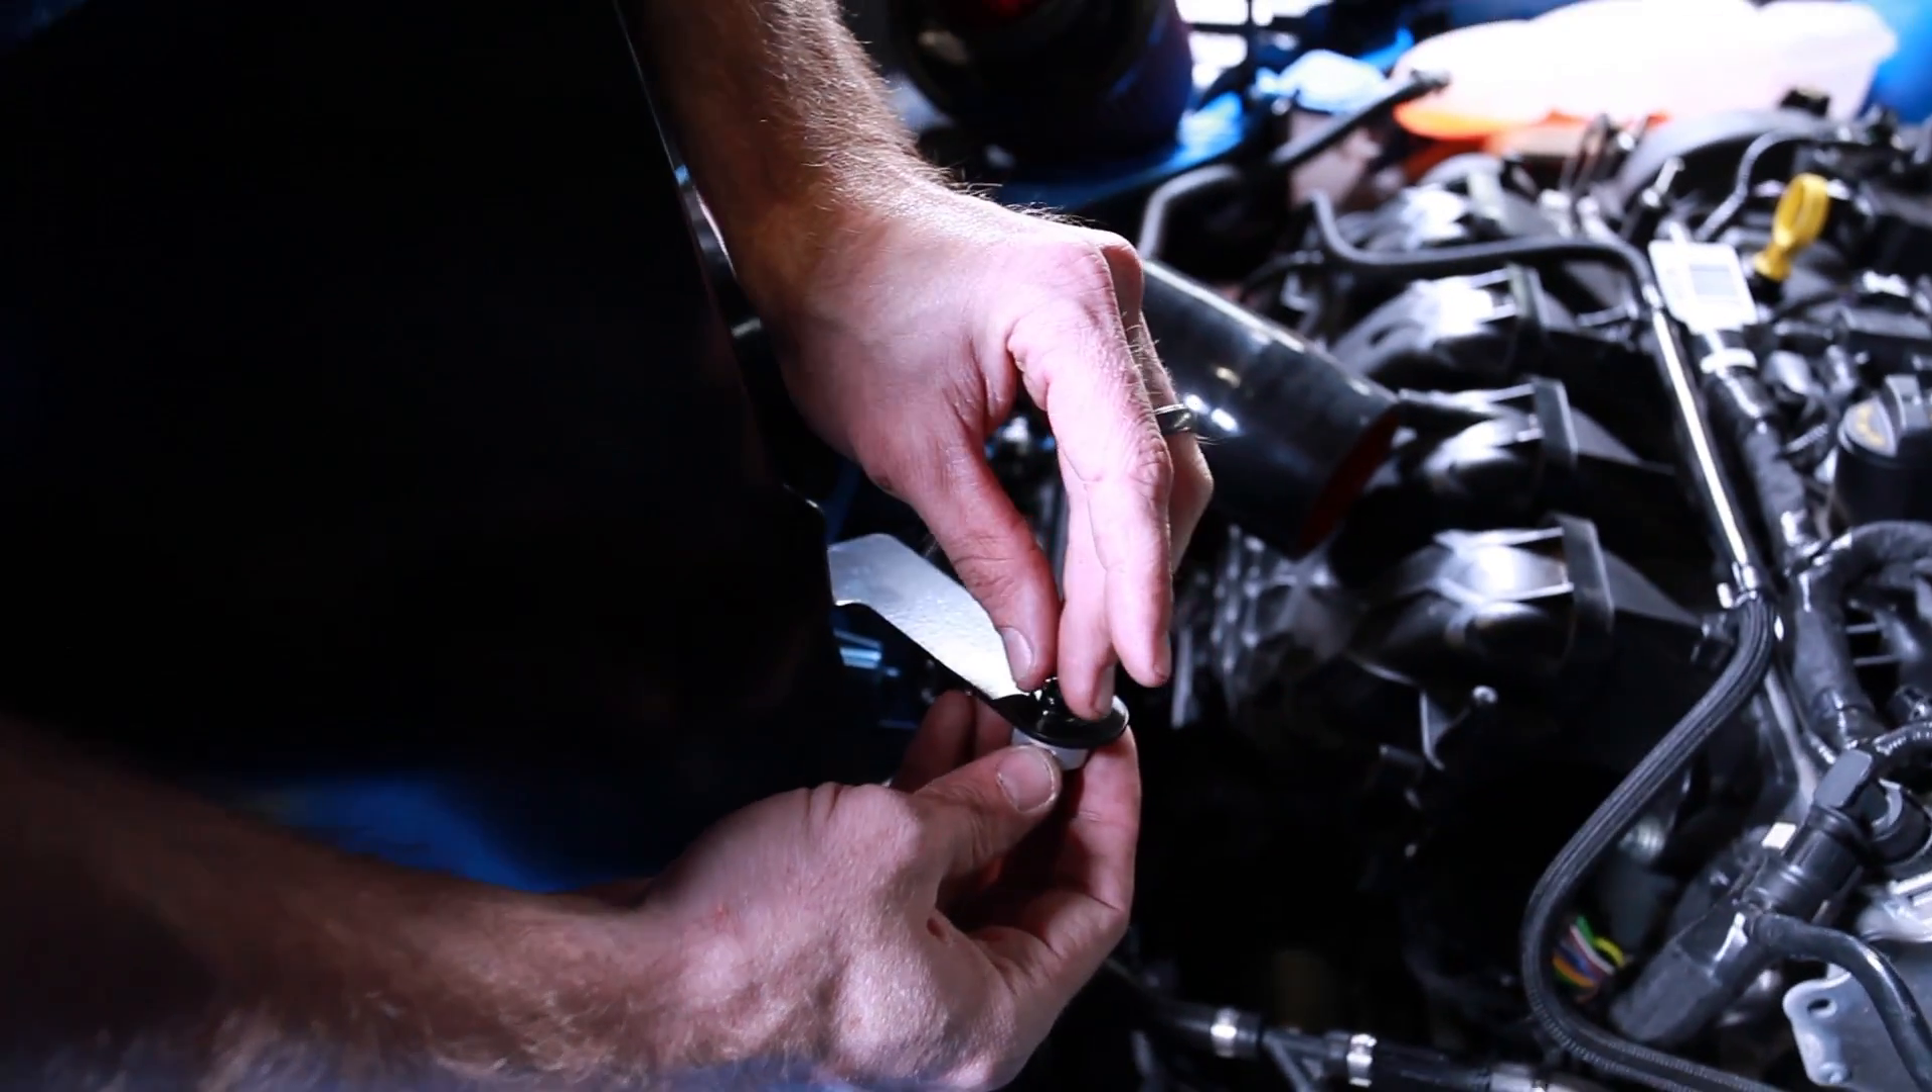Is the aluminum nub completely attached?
No.